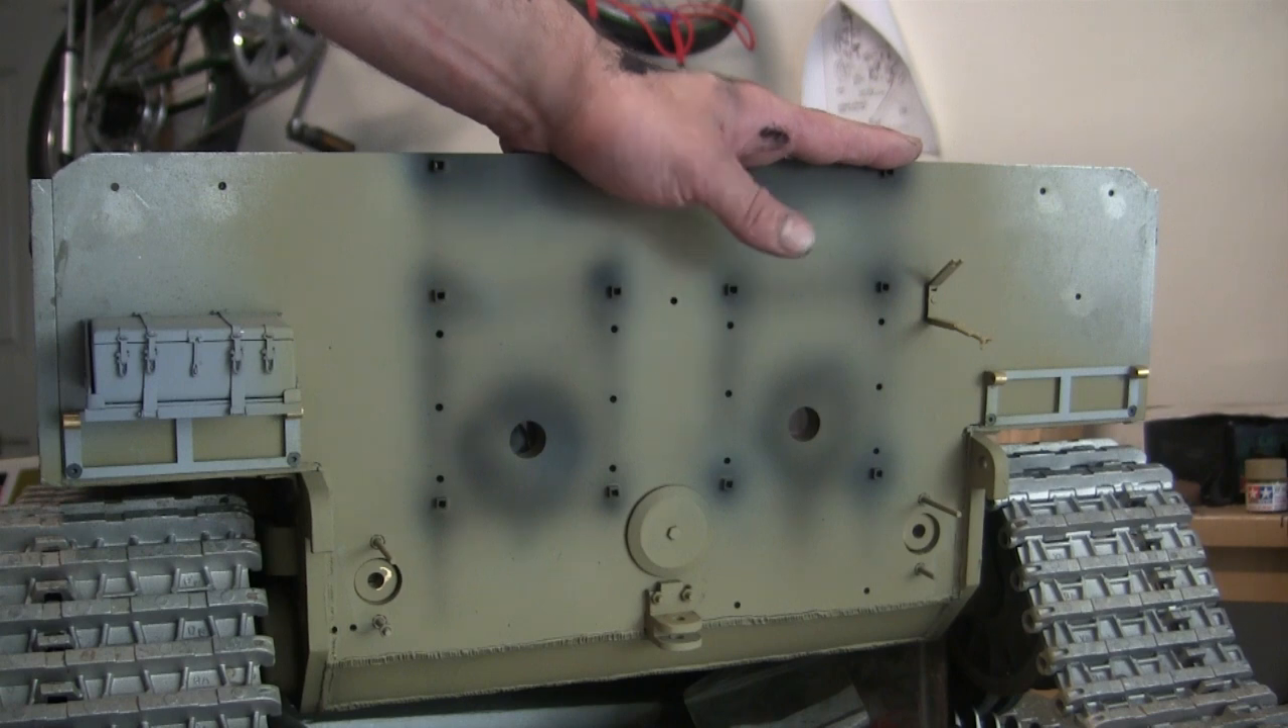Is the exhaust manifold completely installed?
No.